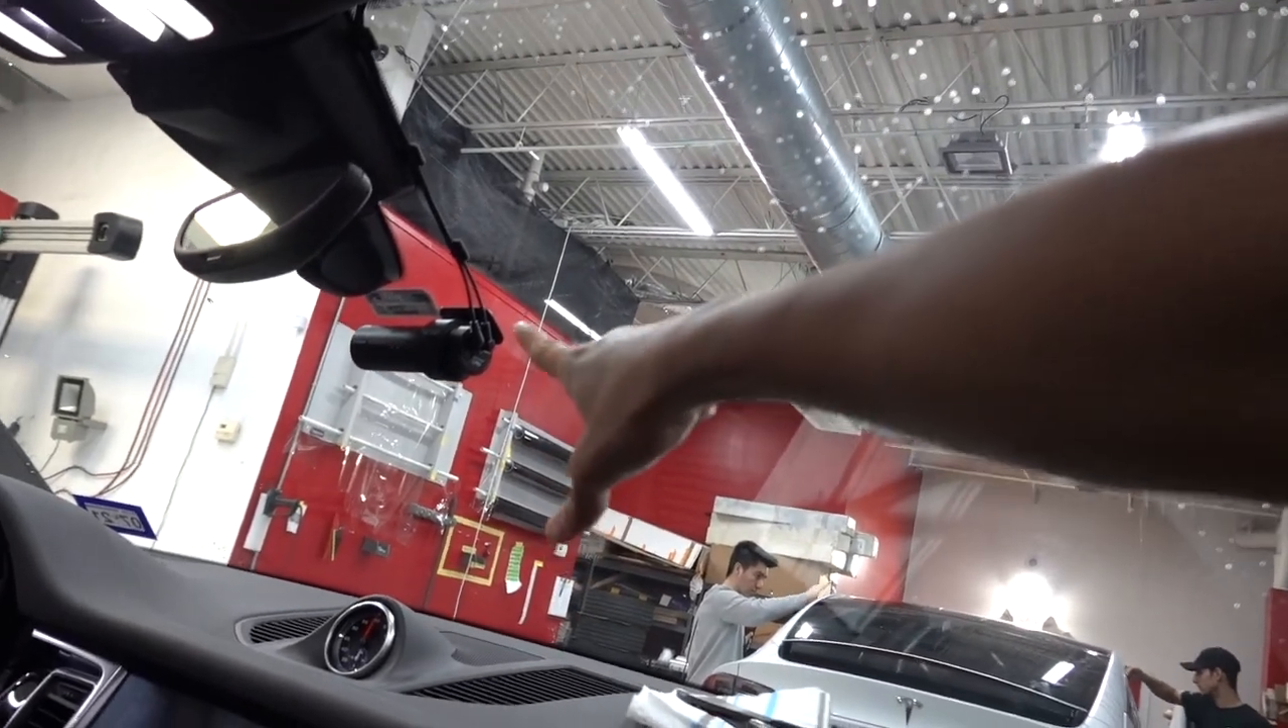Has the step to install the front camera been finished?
Yes.